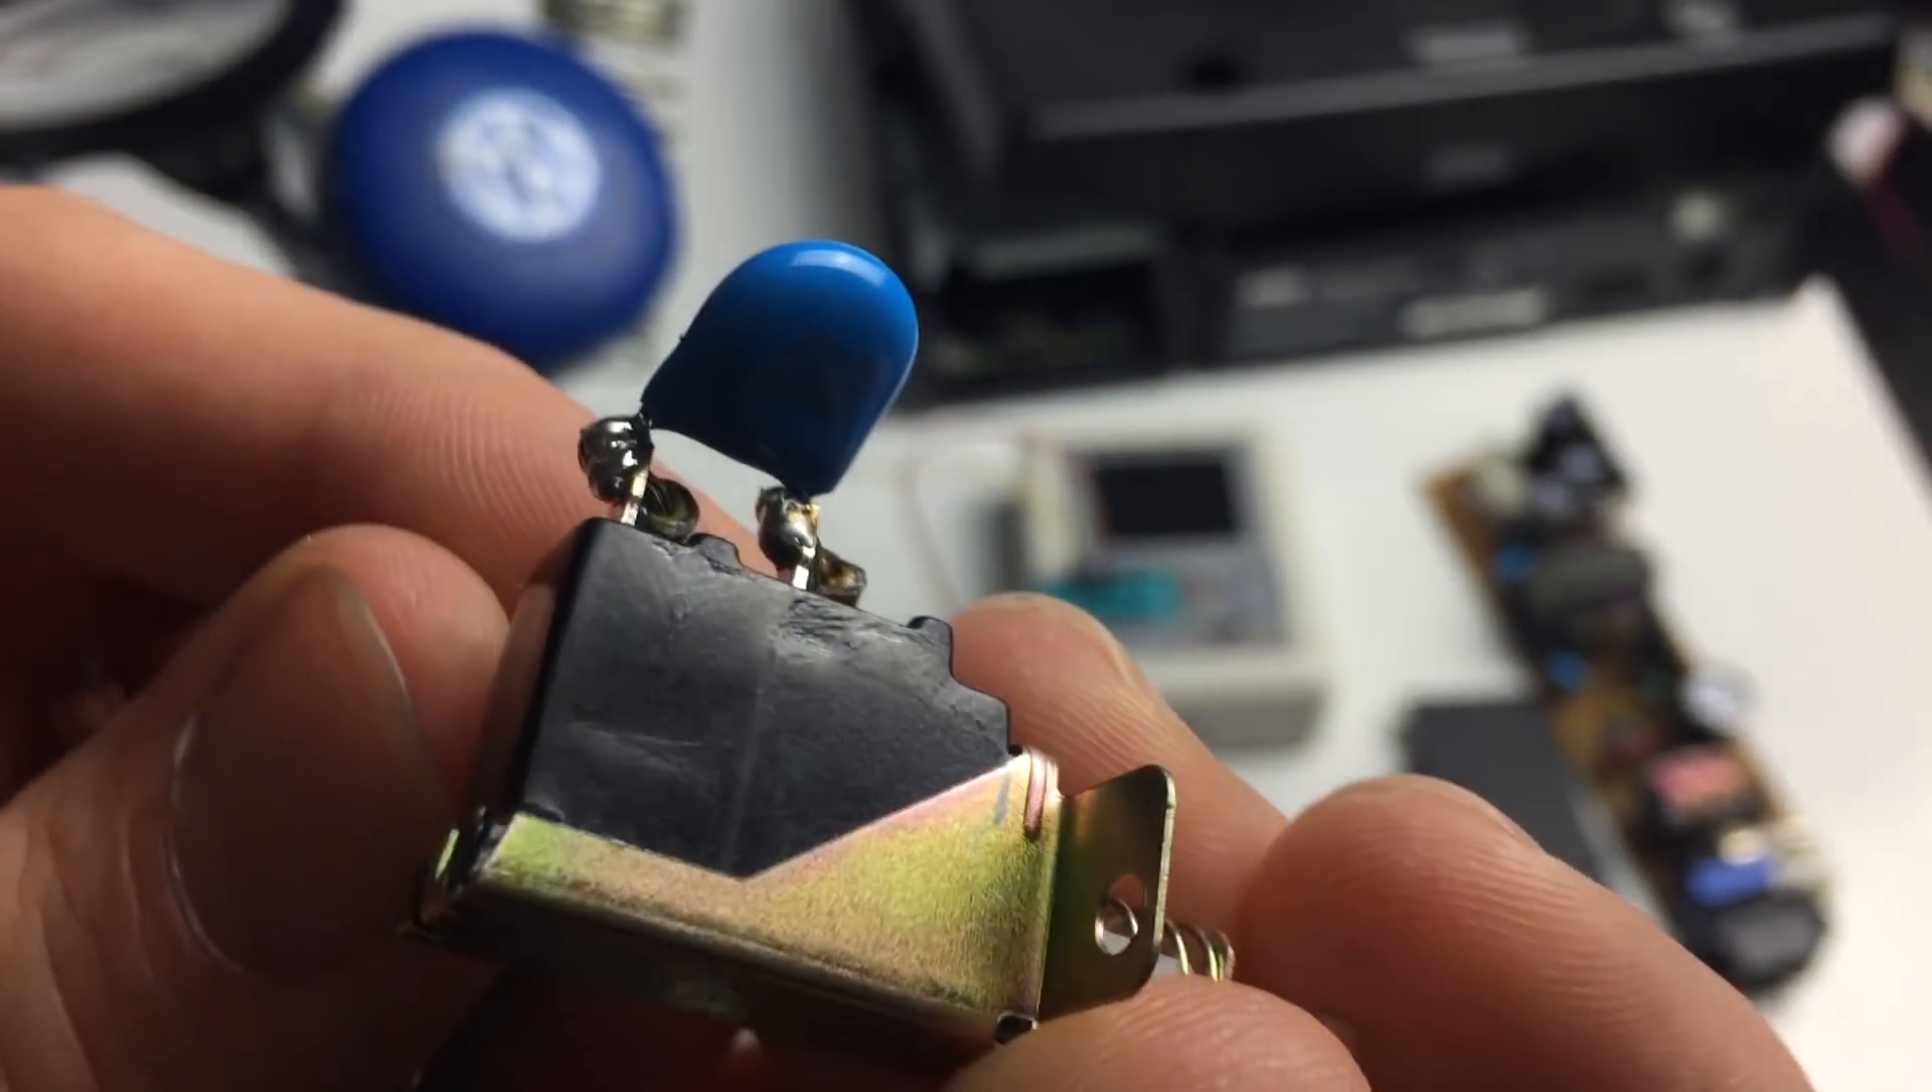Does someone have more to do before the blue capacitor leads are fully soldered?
No.